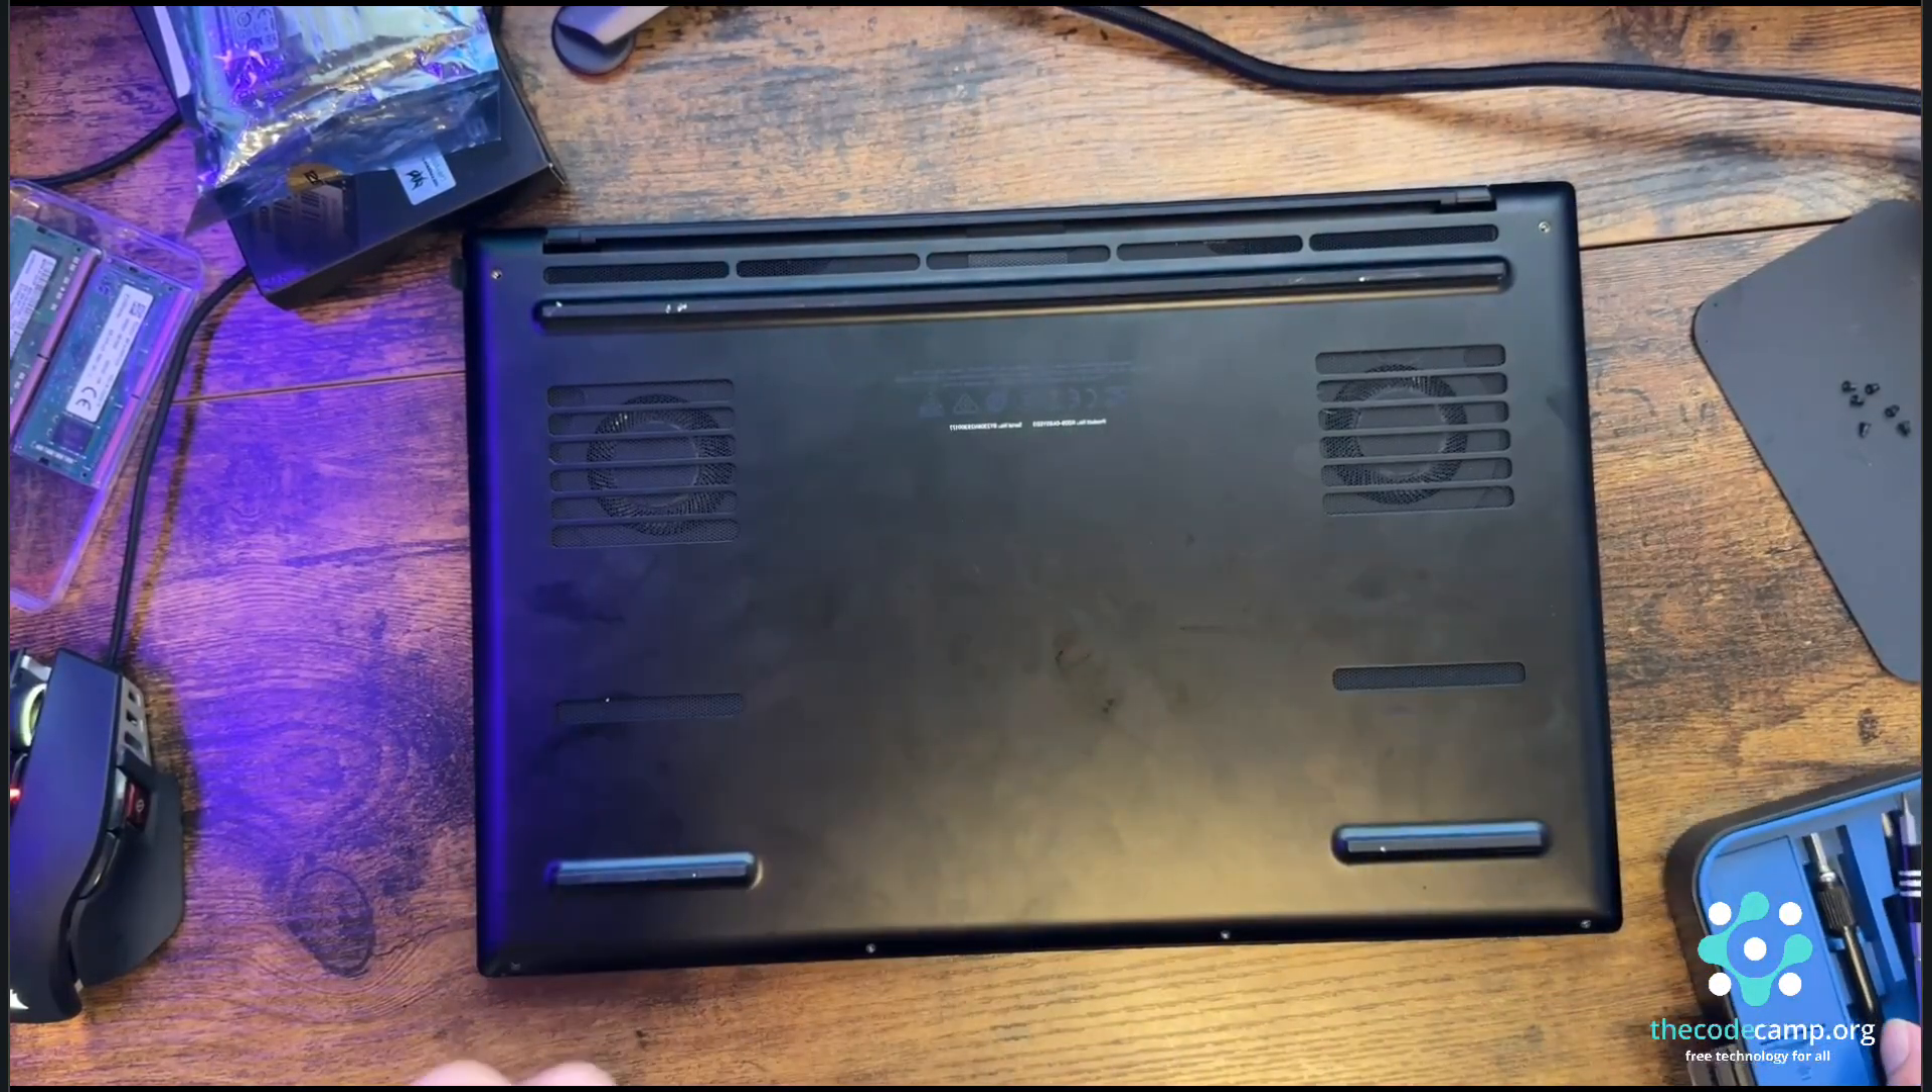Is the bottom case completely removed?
No.